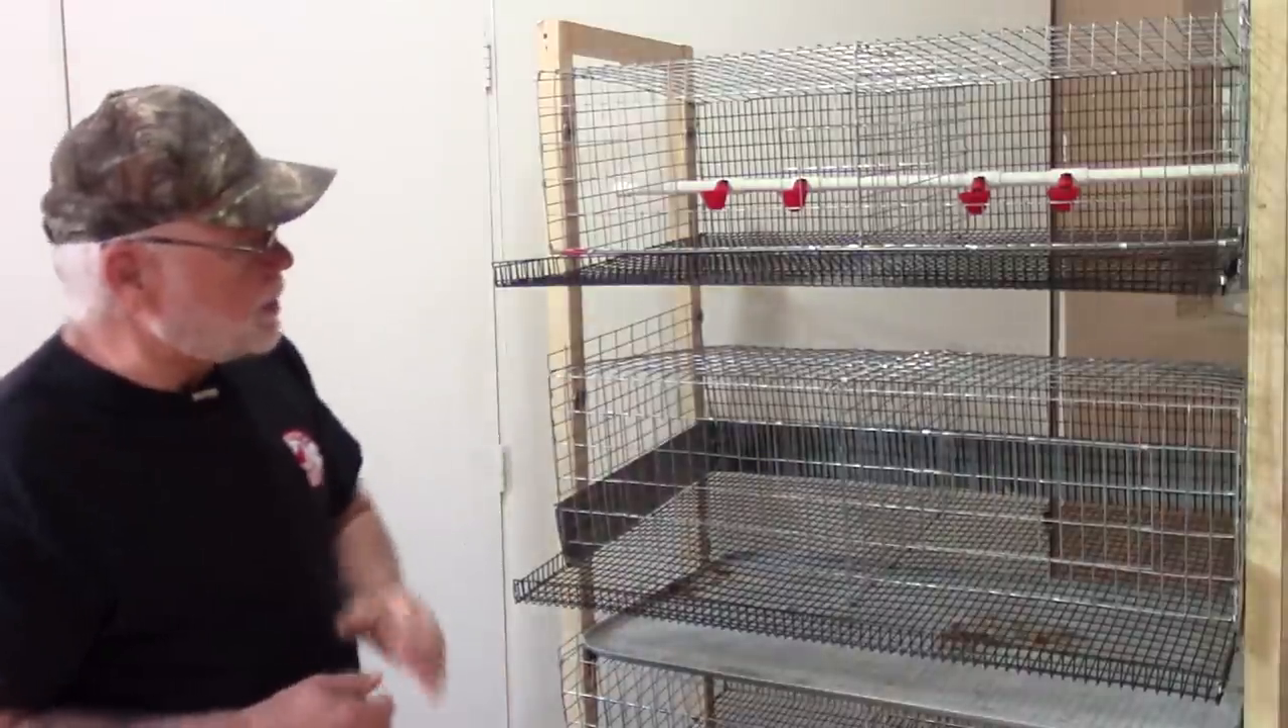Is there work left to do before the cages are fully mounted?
No.